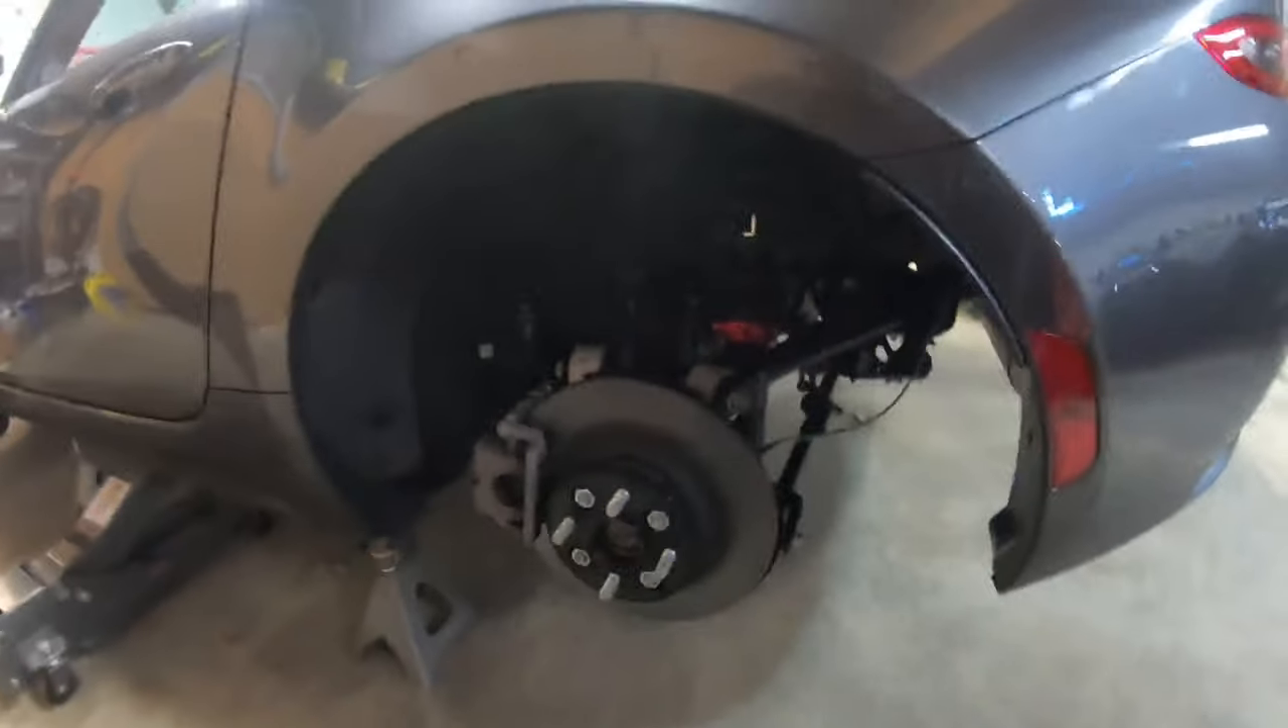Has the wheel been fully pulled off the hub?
Yes.